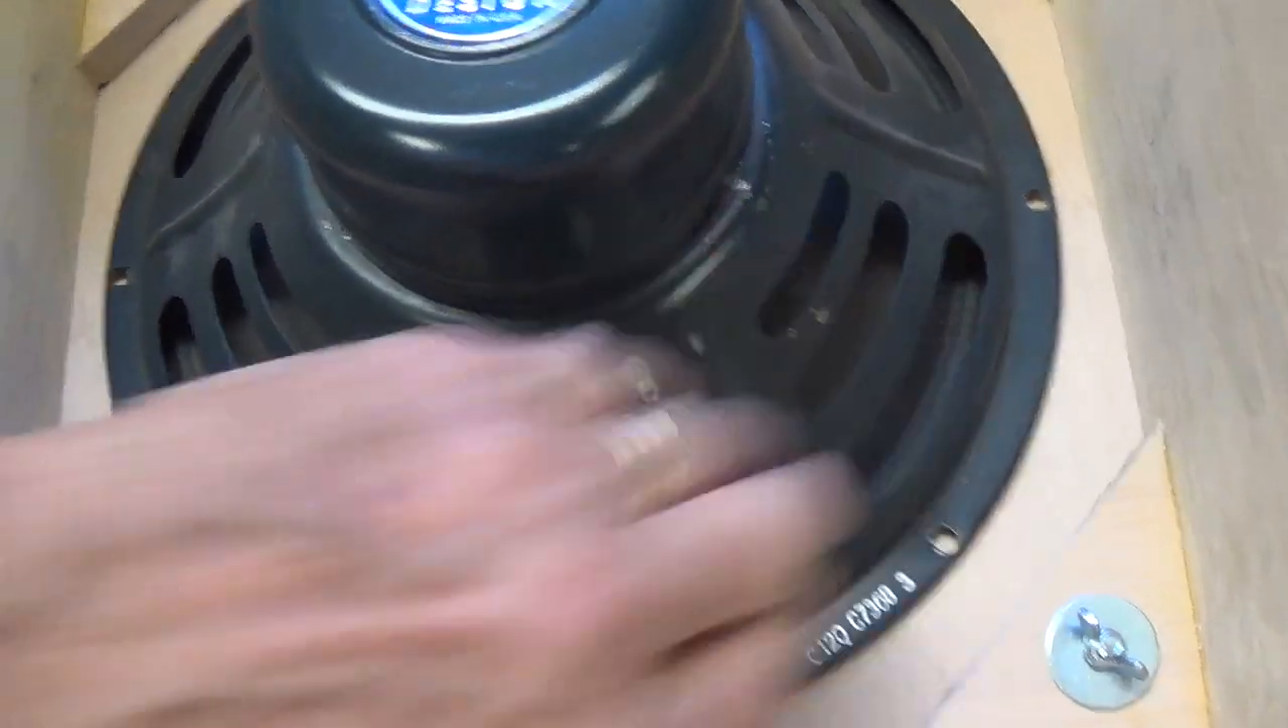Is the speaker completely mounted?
No.